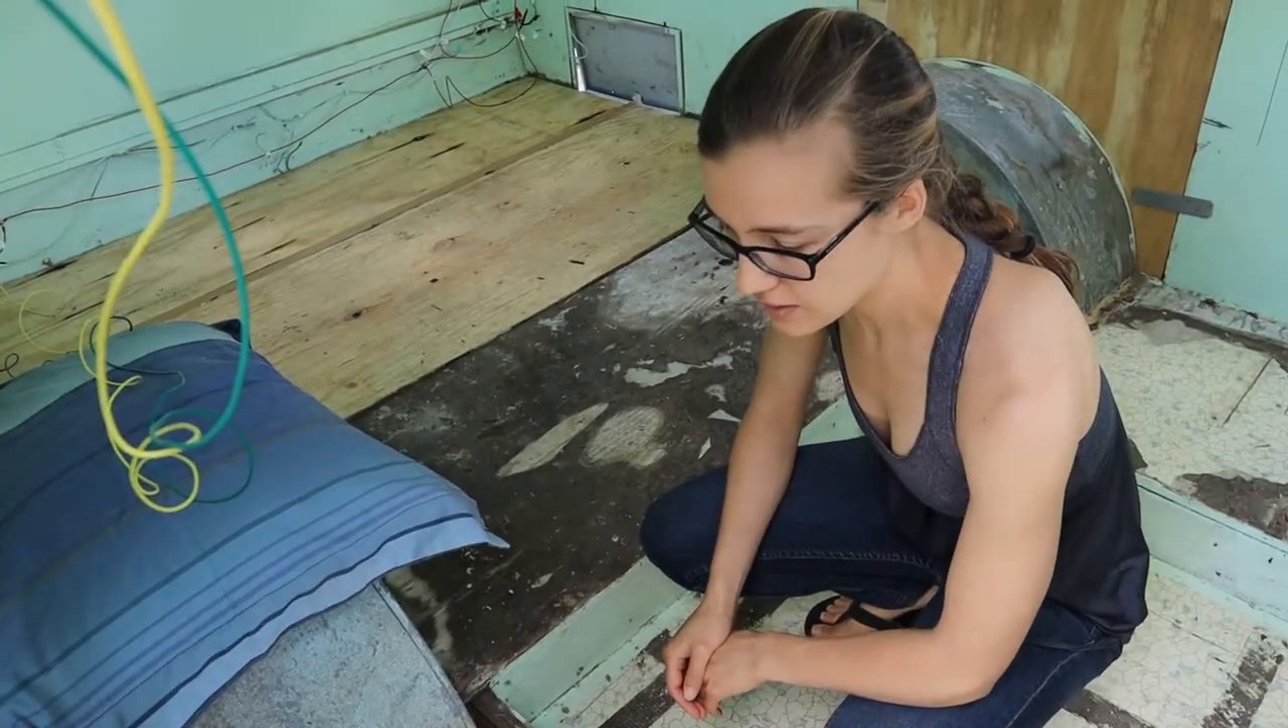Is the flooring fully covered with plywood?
No.